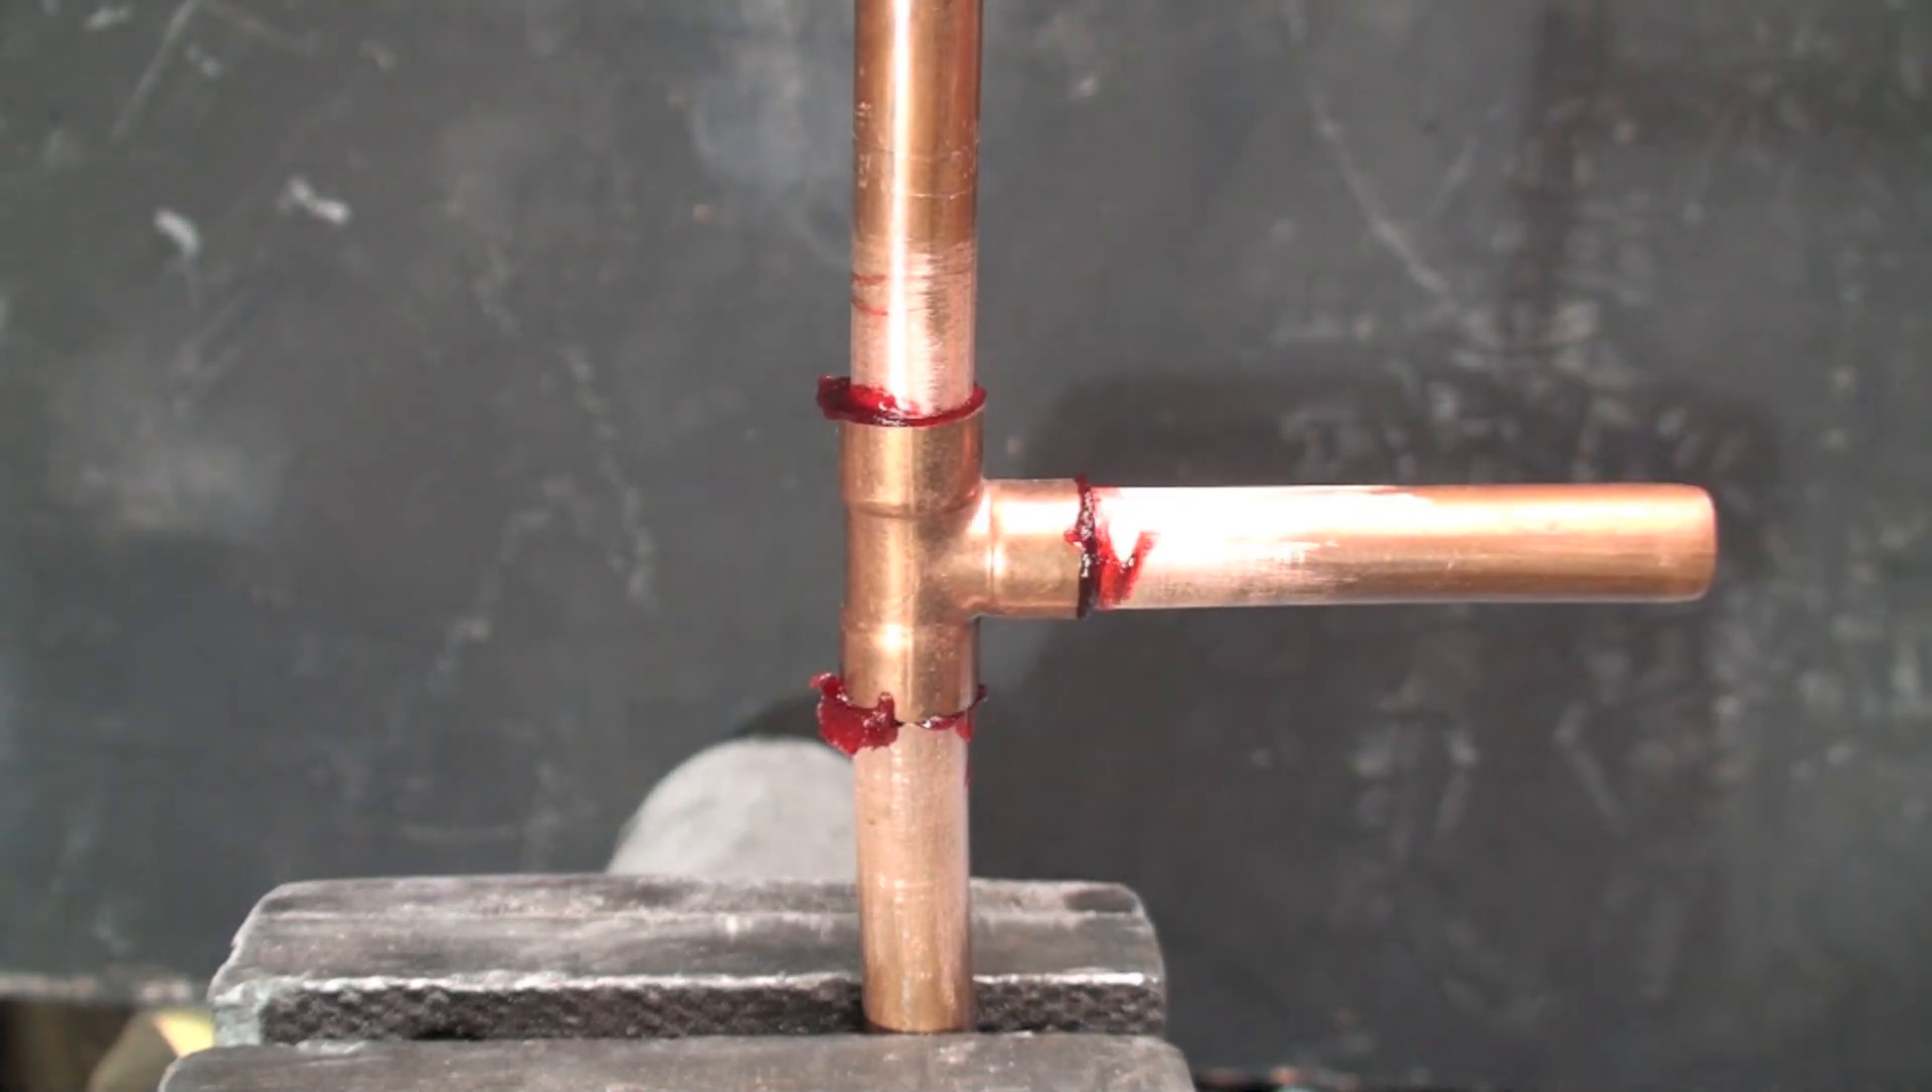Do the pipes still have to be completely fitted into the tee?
No.